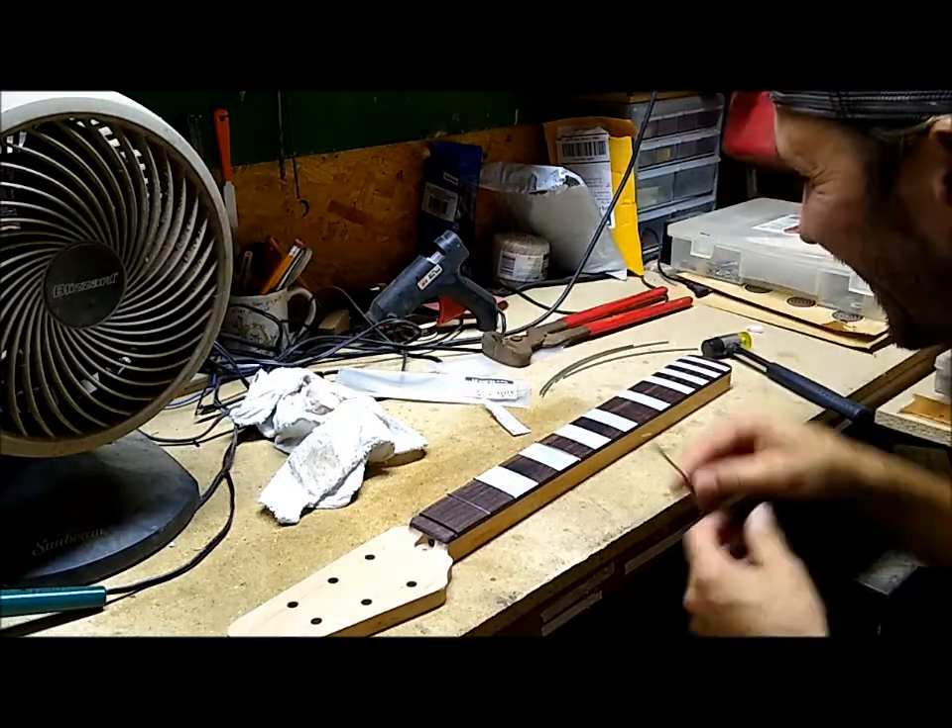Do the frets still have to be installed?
Yes.